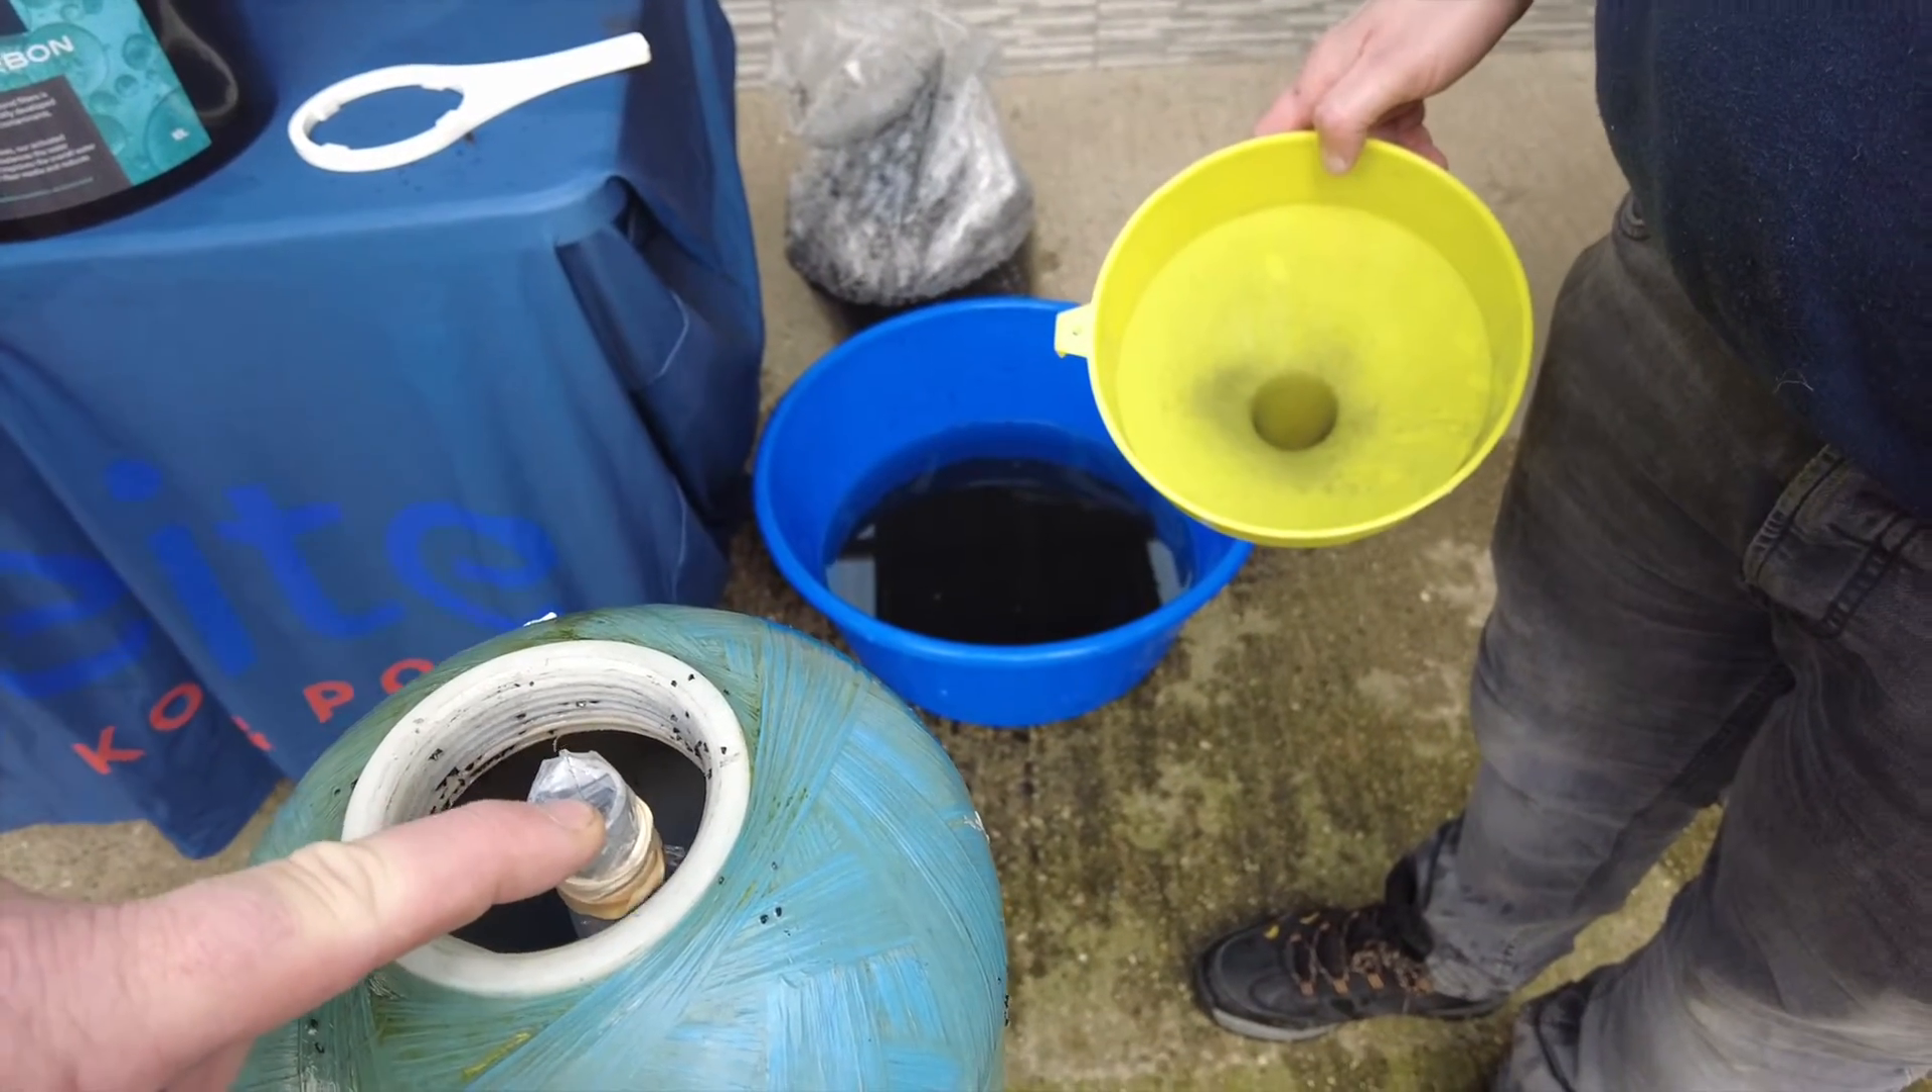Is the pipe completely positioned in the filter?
Yes.